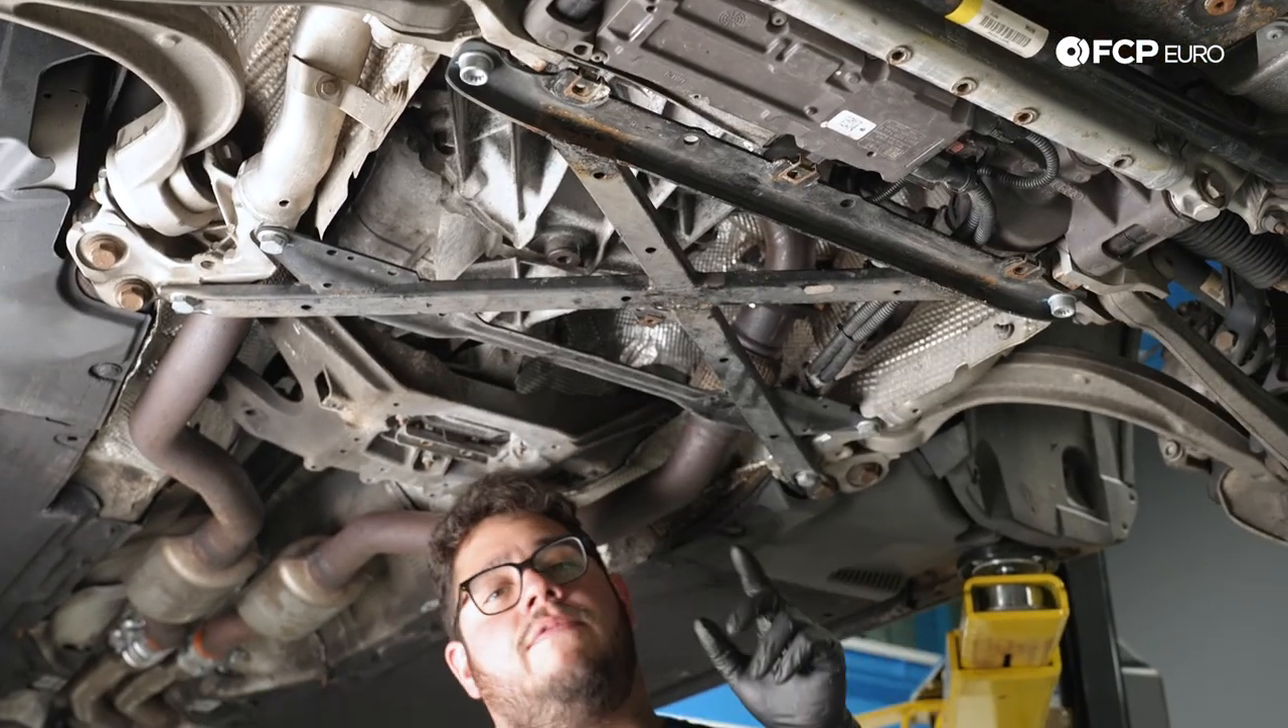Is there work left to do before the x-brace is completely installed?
No.